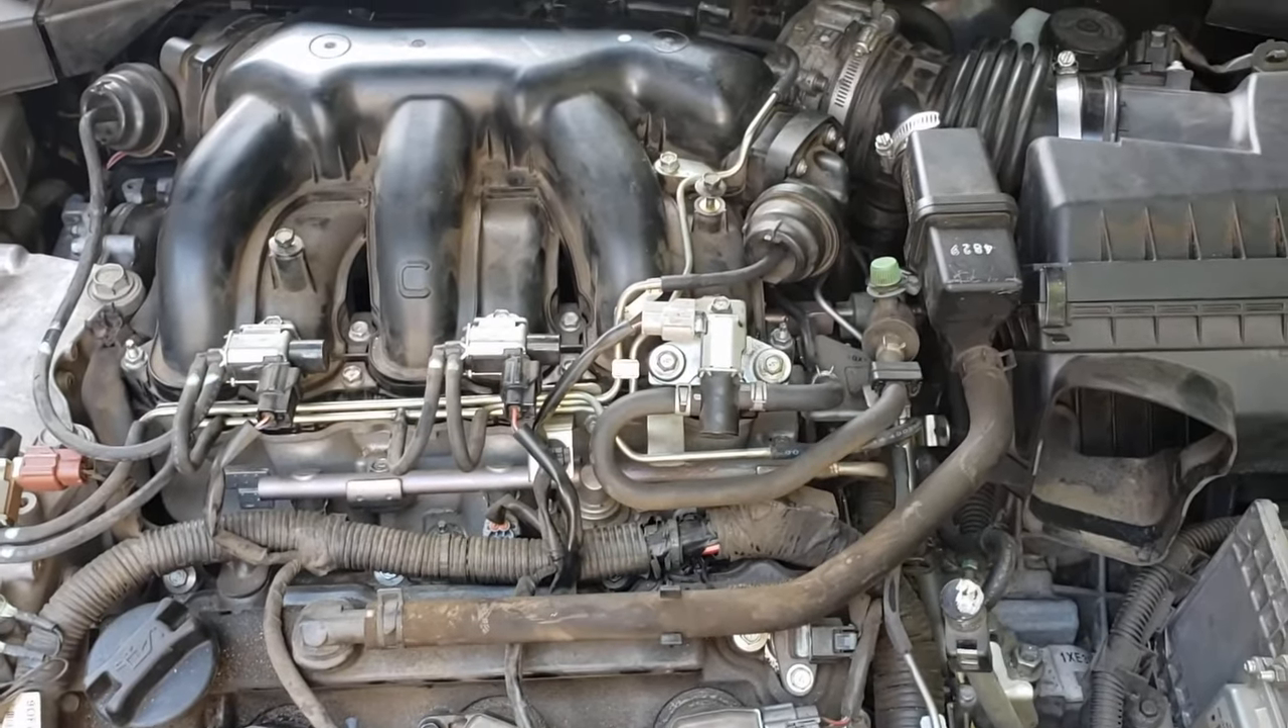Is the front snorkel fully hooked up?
No.